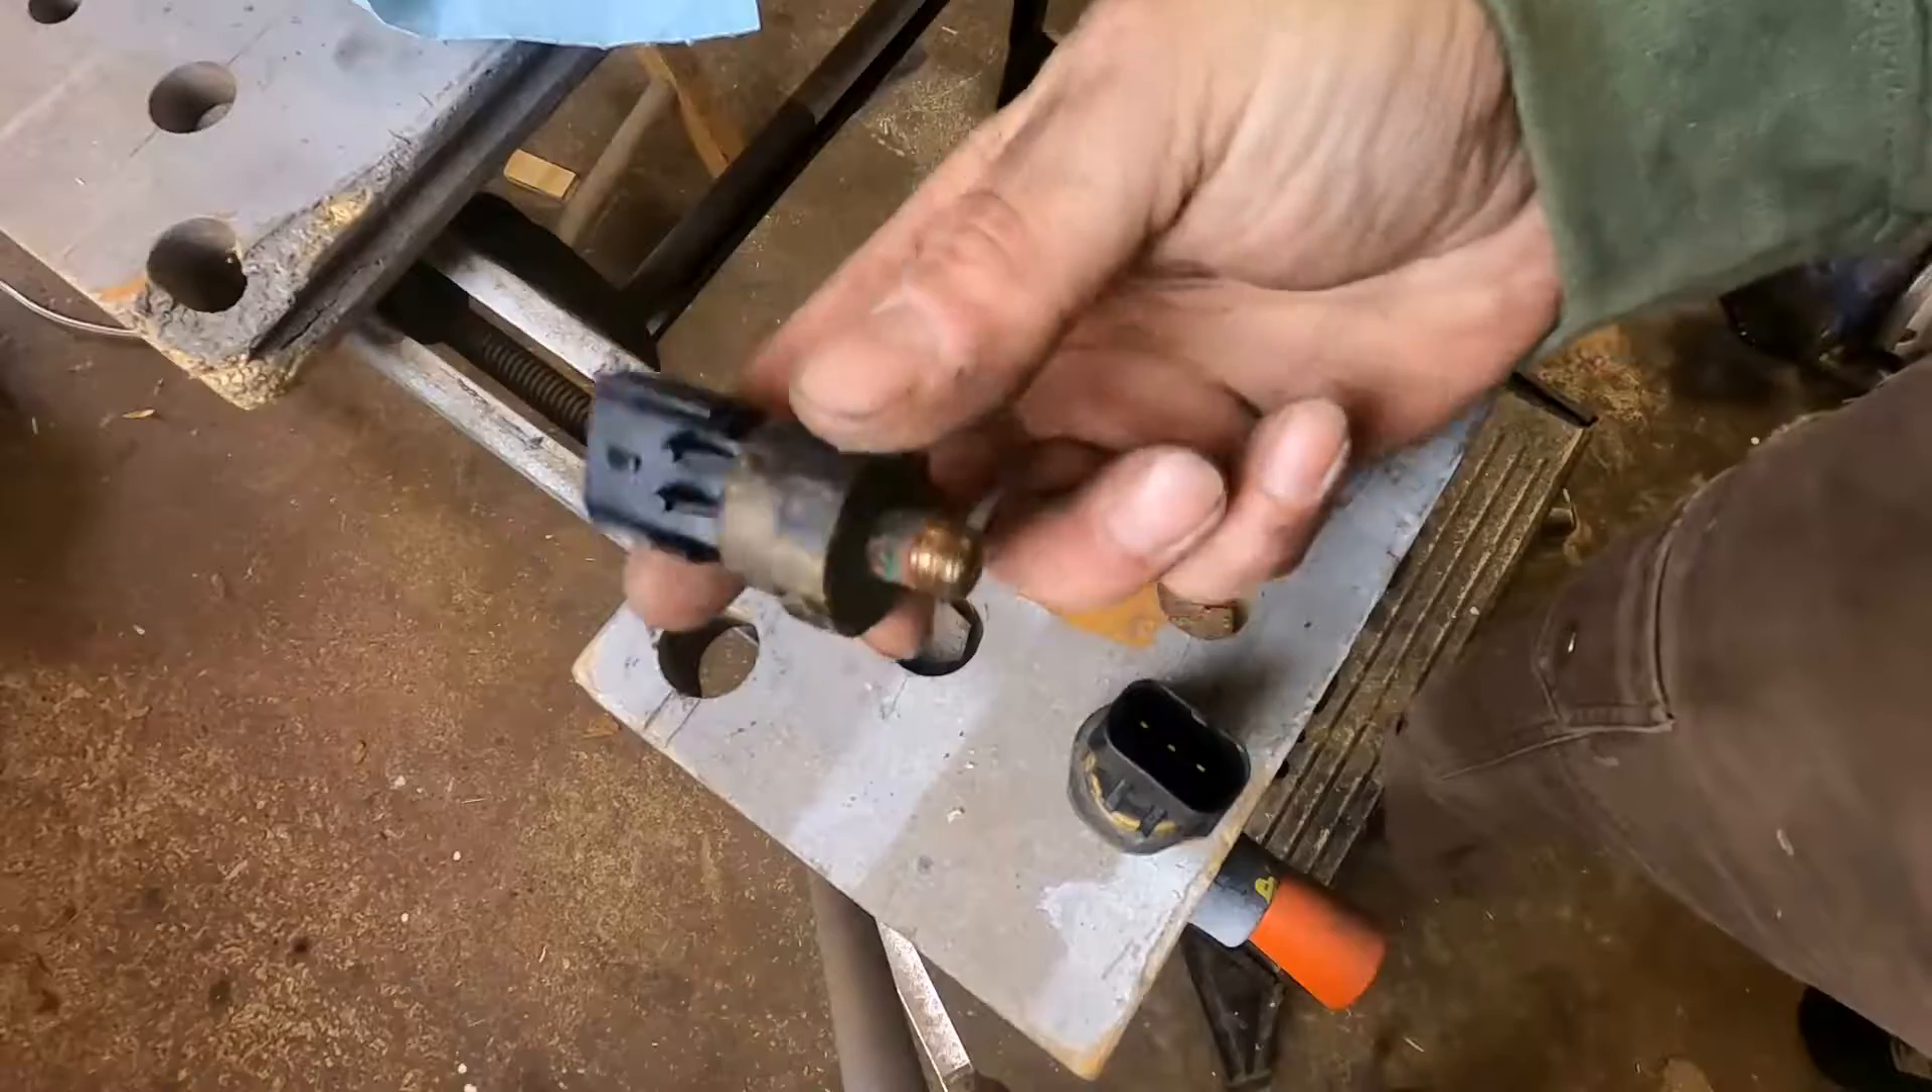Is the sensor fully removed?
Yes.